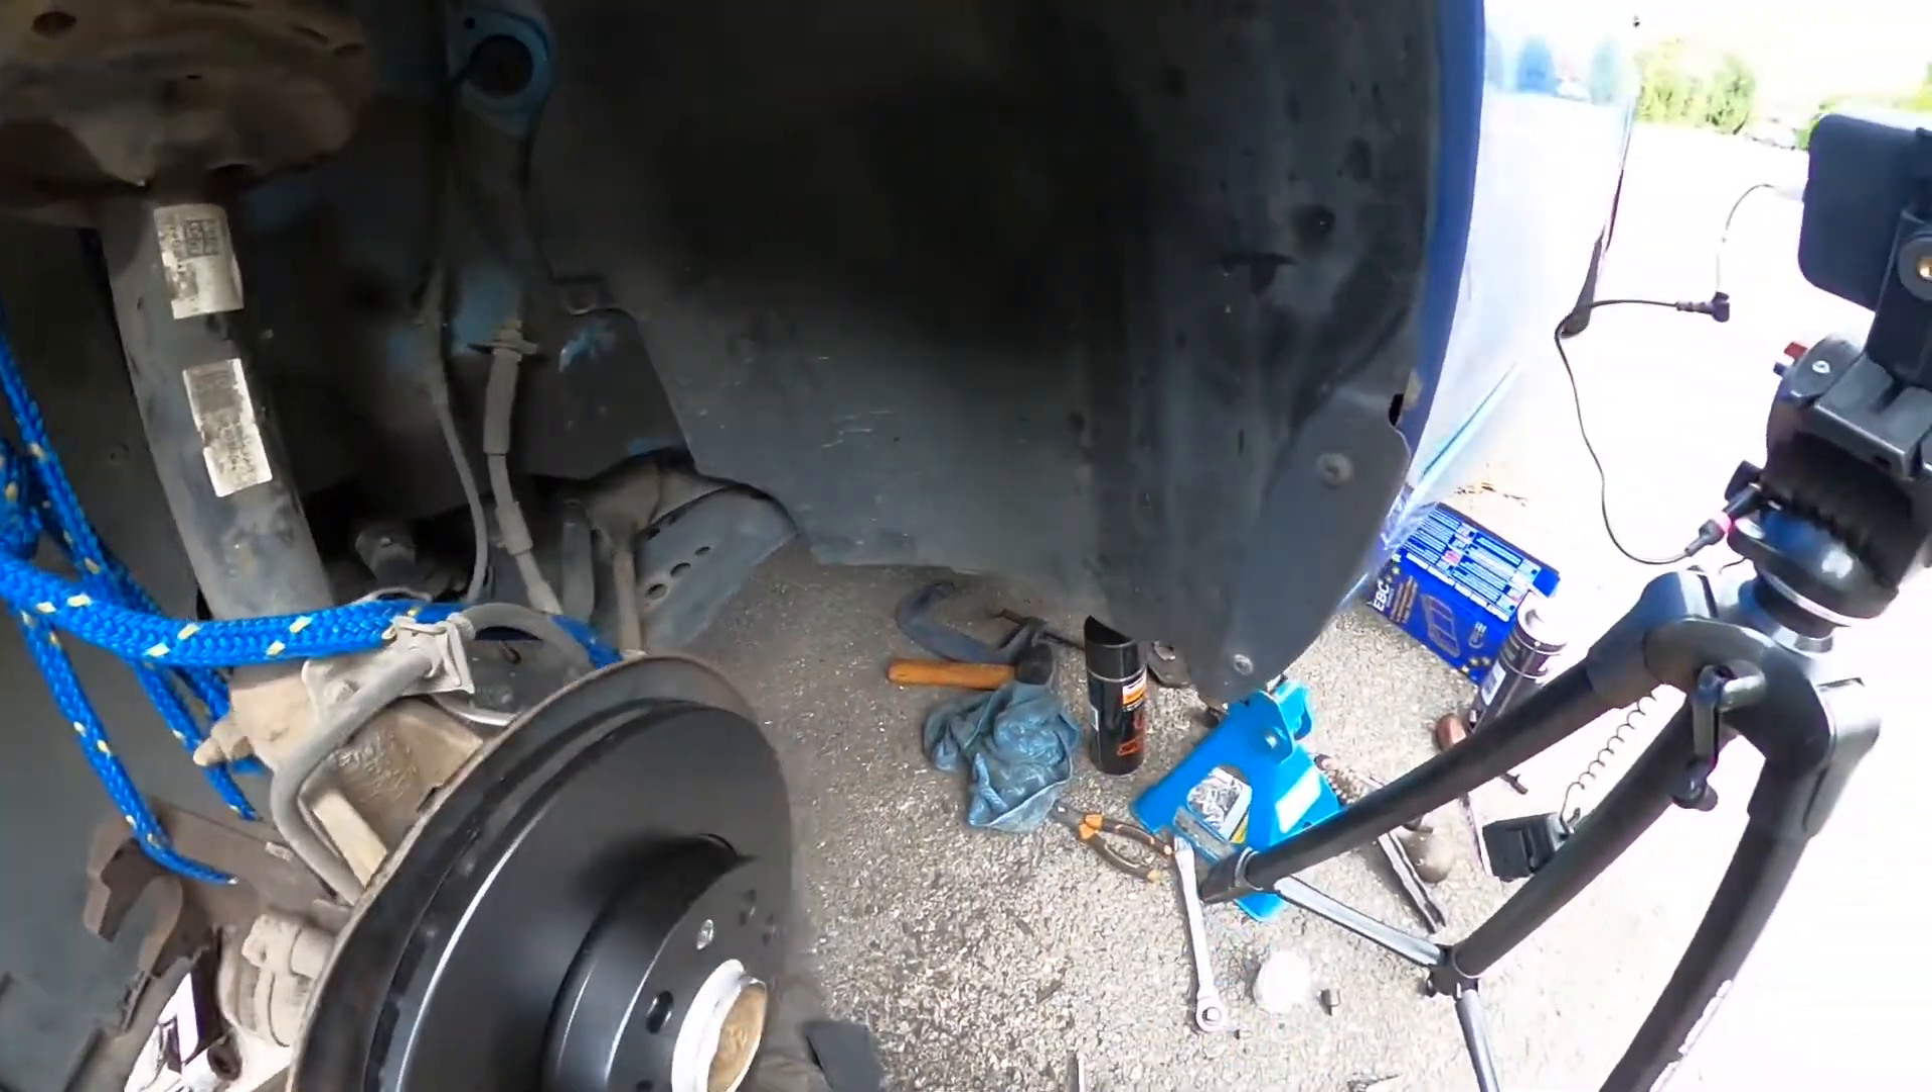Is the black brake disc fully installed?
Yes.